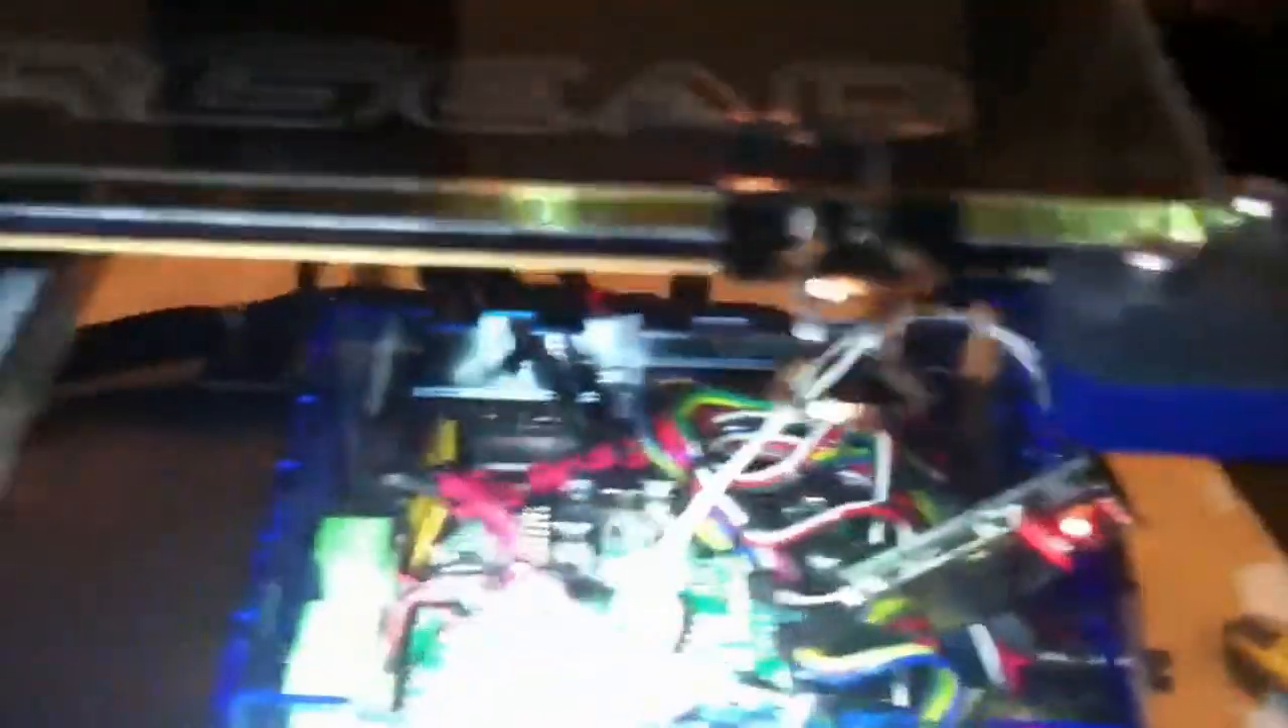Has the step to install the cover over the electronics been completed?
No.